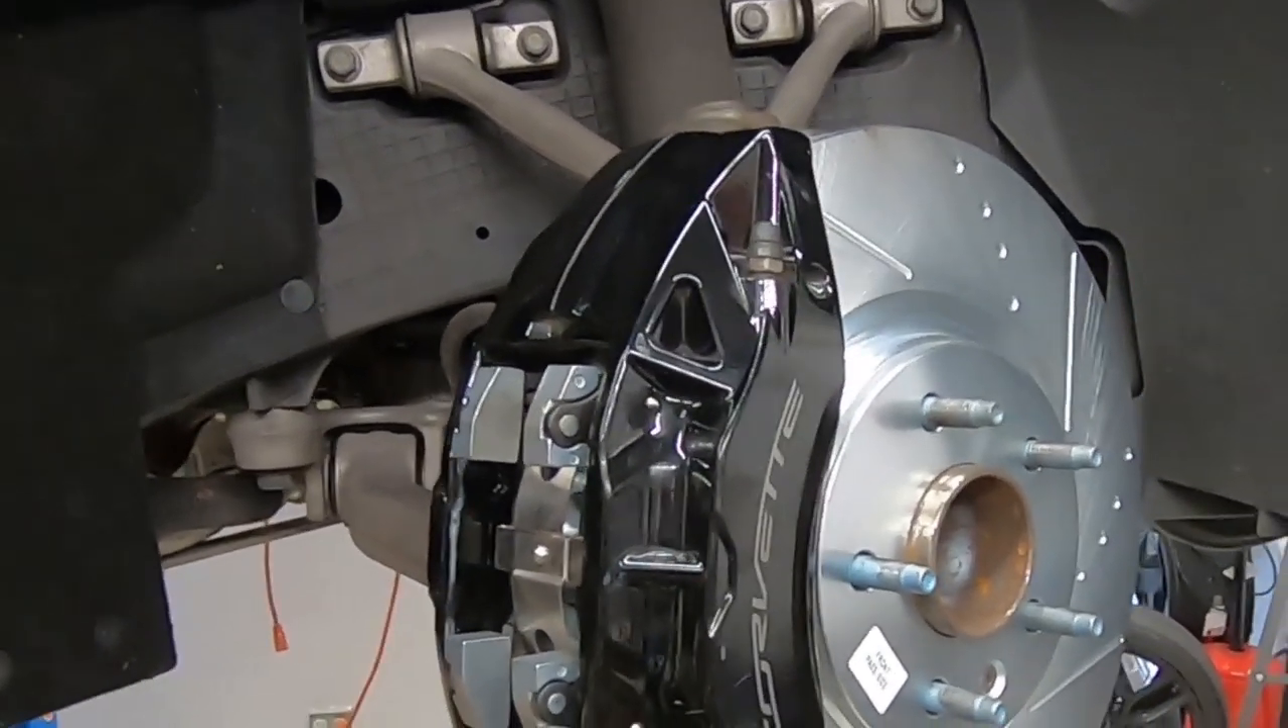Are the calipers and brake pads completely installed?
Yes.